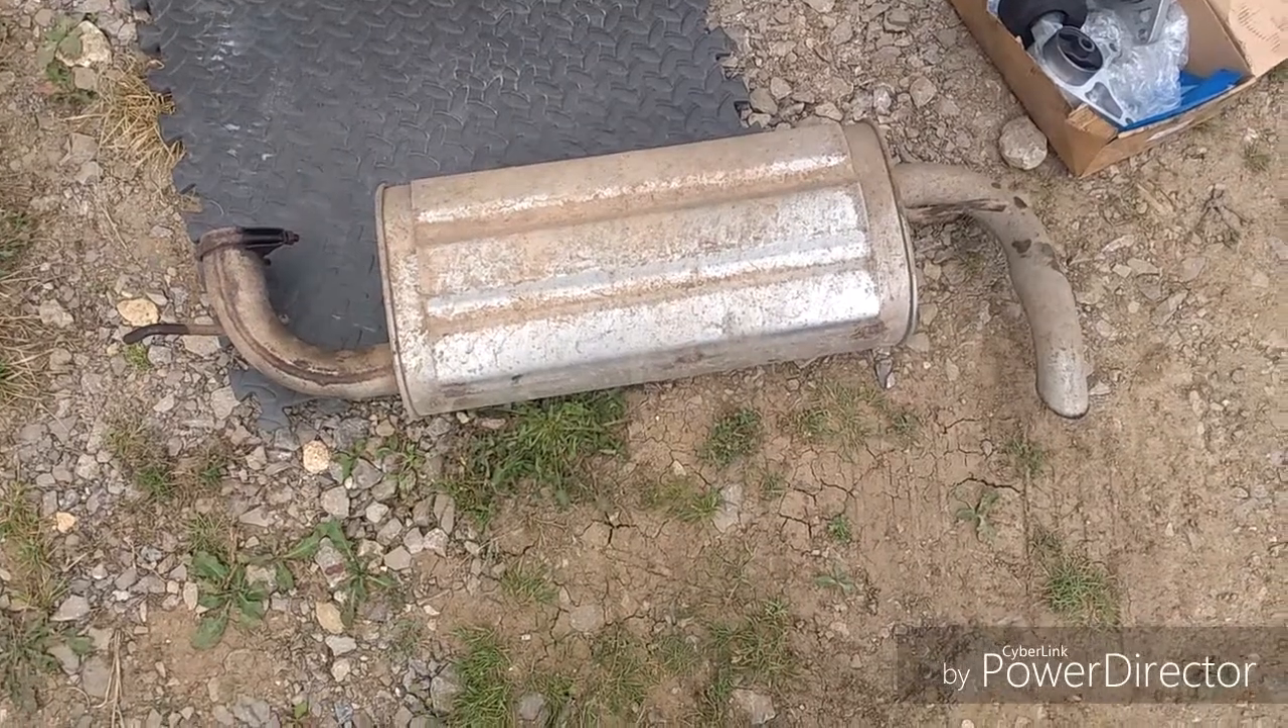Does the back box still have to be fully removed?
No.